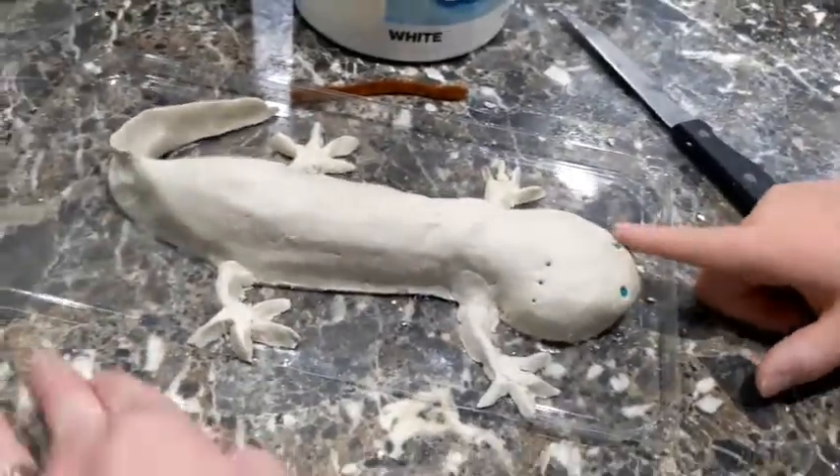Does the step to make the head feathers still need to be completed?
Yes.